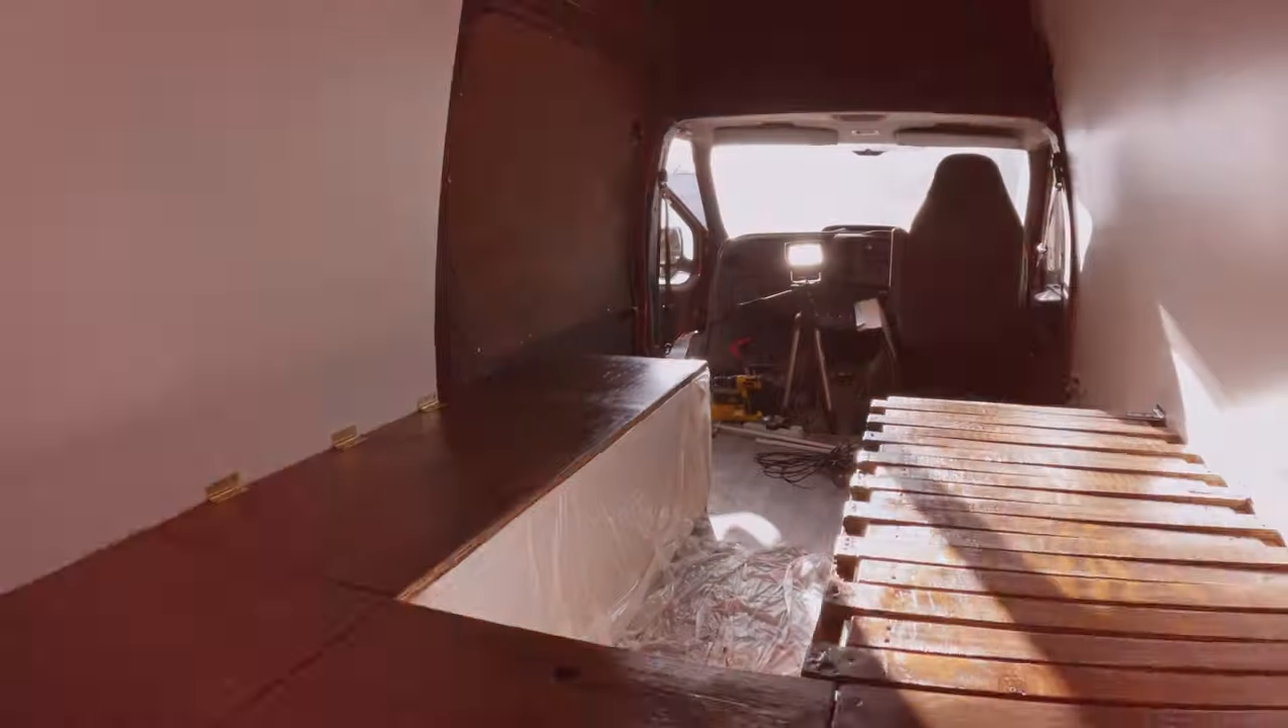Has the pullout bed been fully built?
Yes.